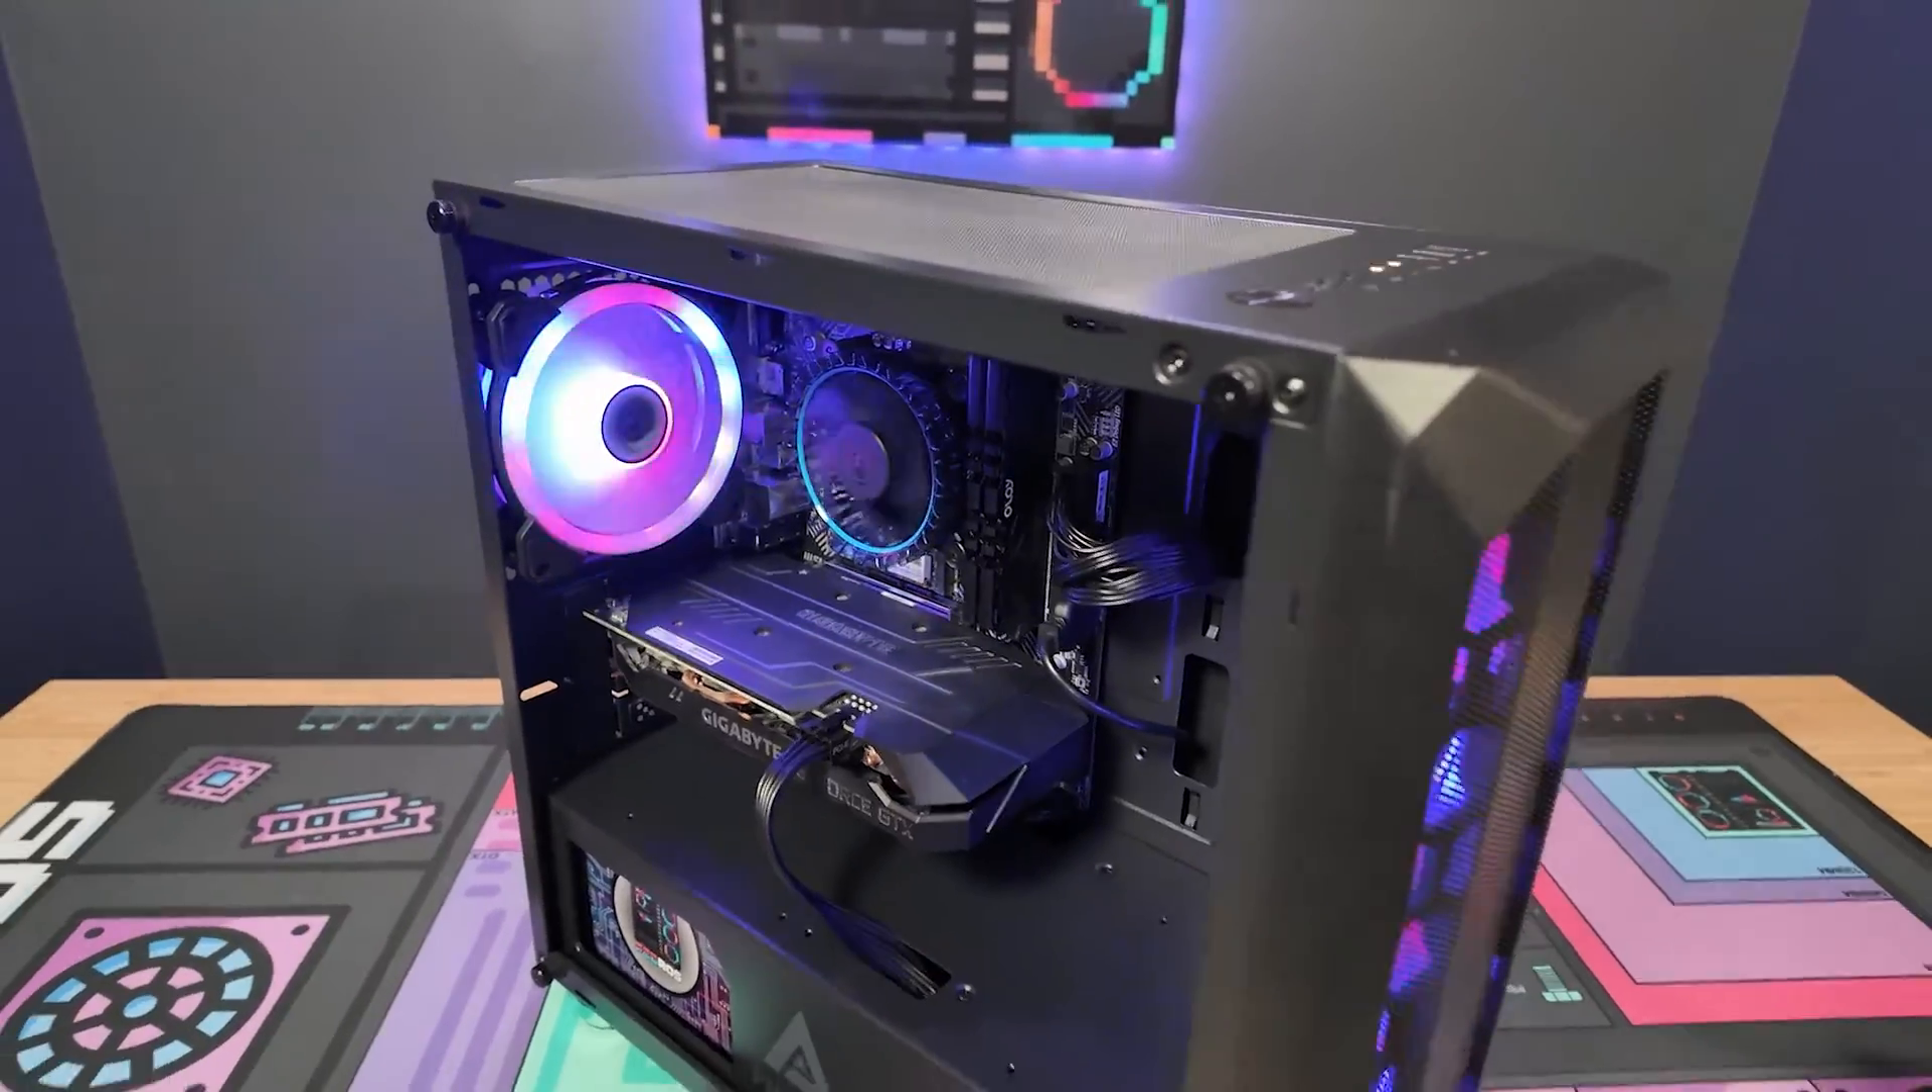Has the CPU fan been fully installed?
Yes.